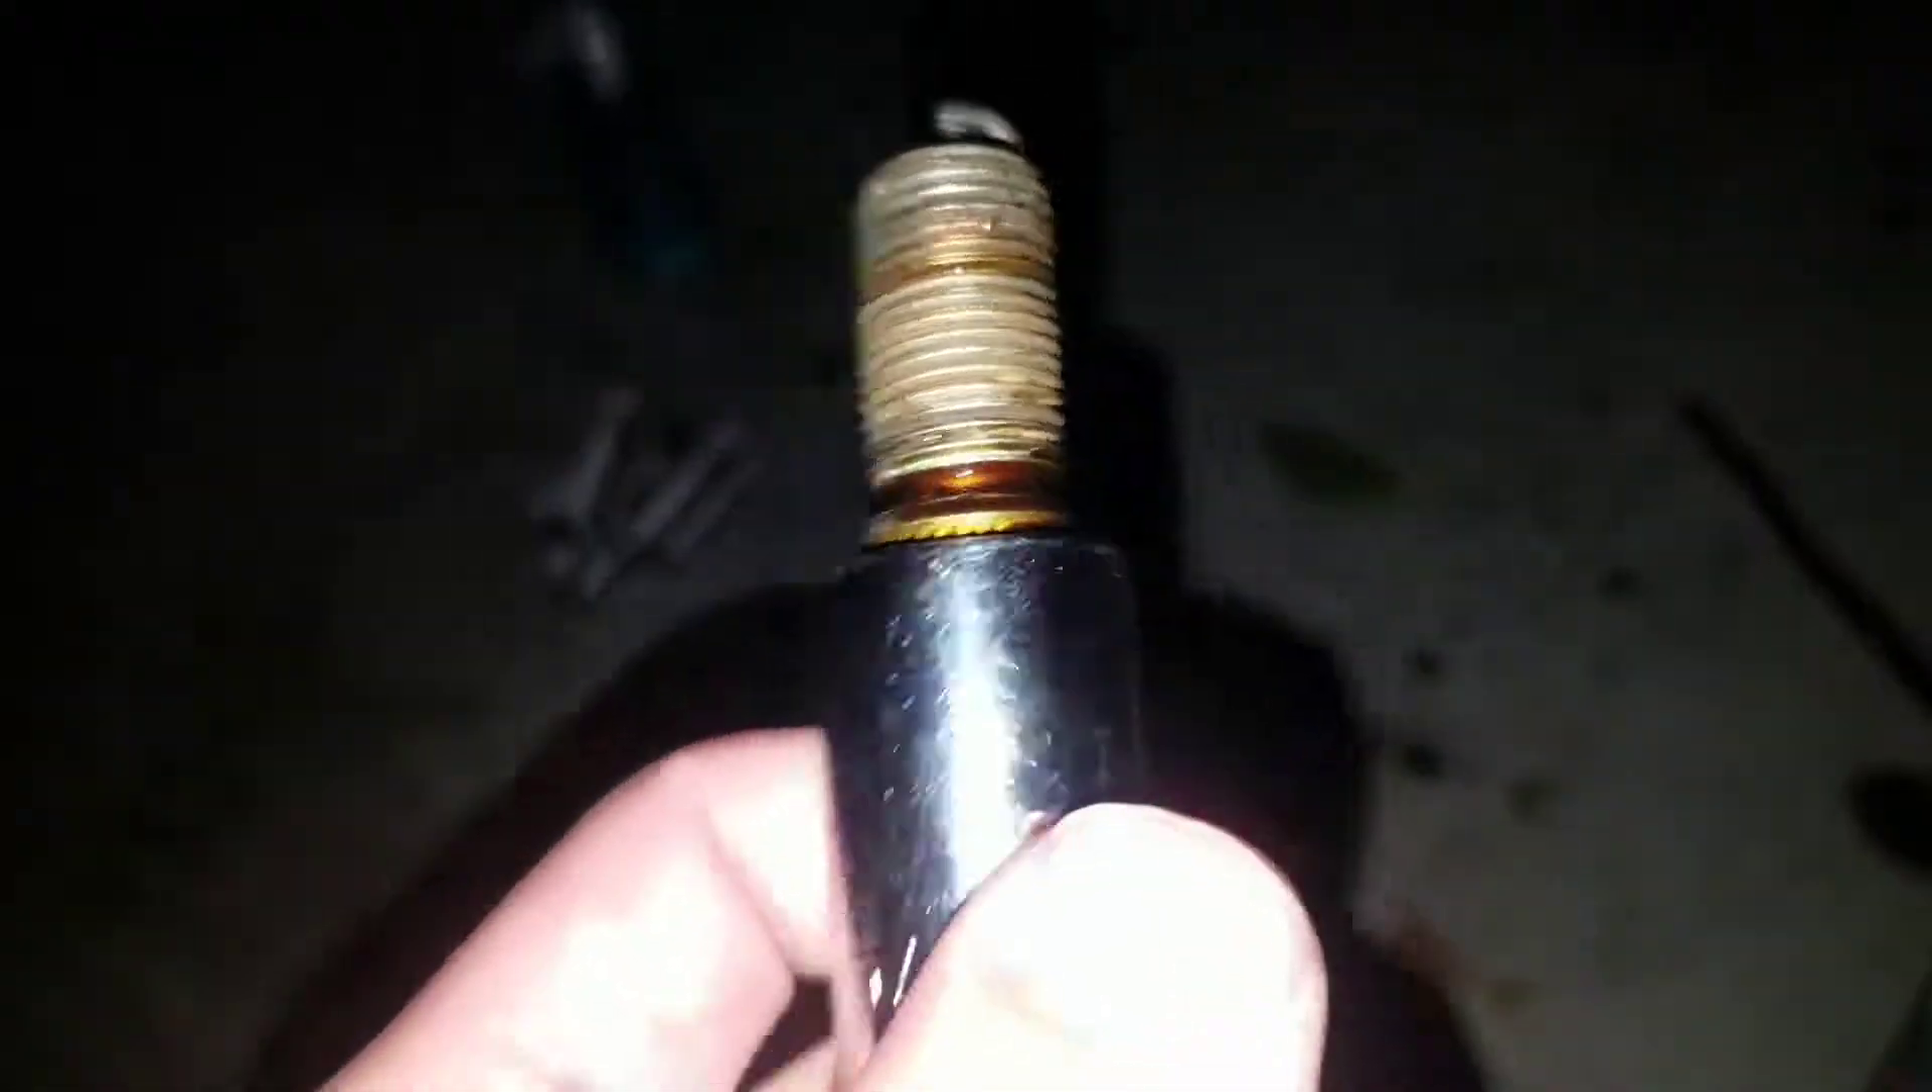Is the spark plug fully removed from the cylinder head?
Yes.